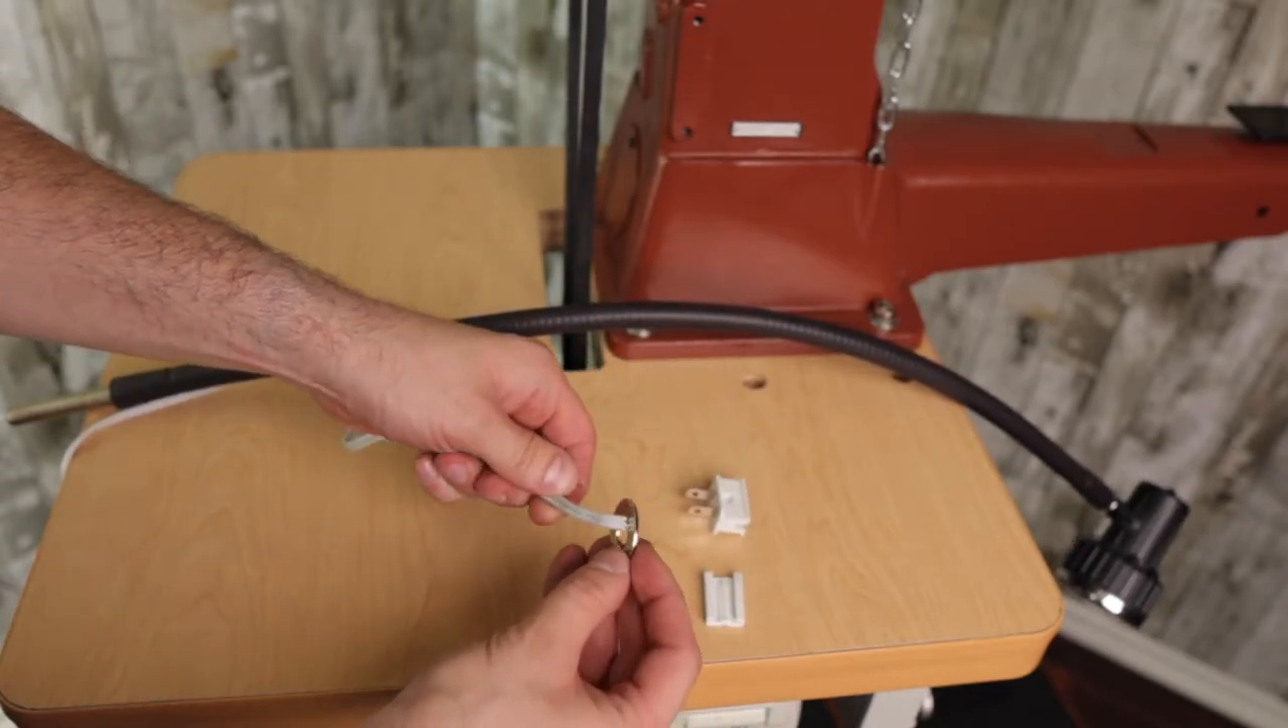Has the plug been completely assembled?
No.